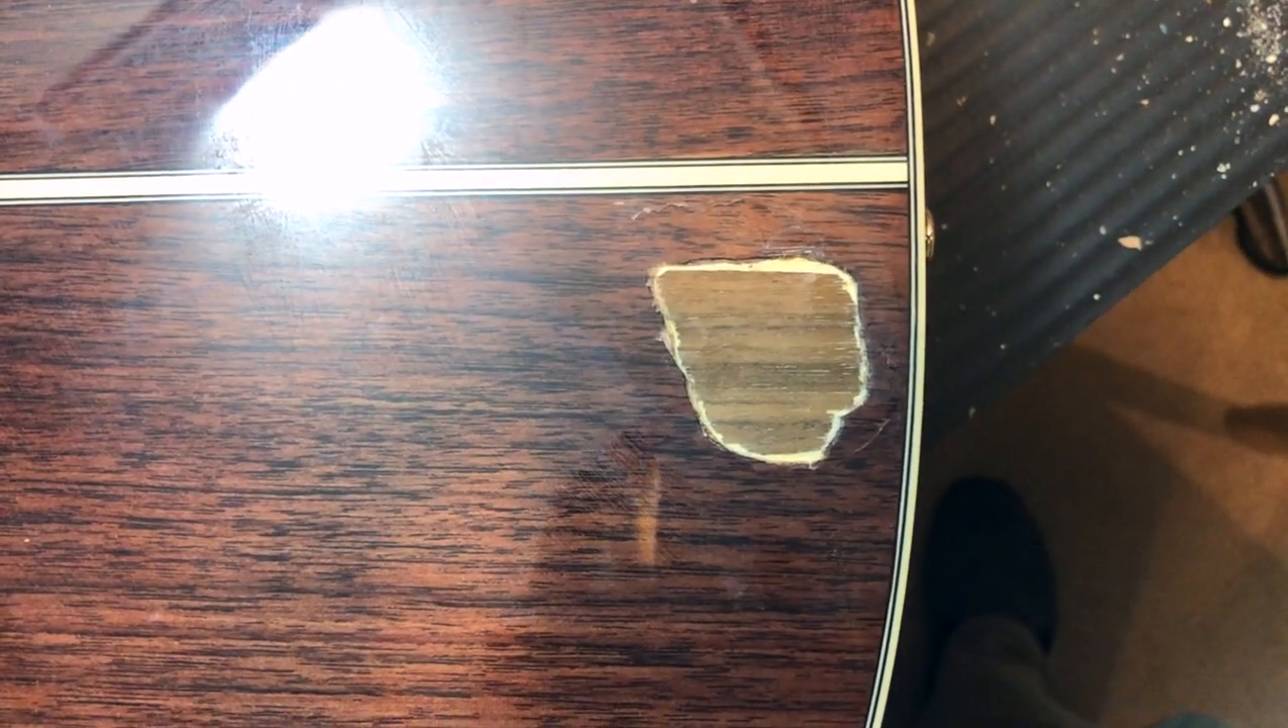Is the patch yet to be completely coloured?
Yes.